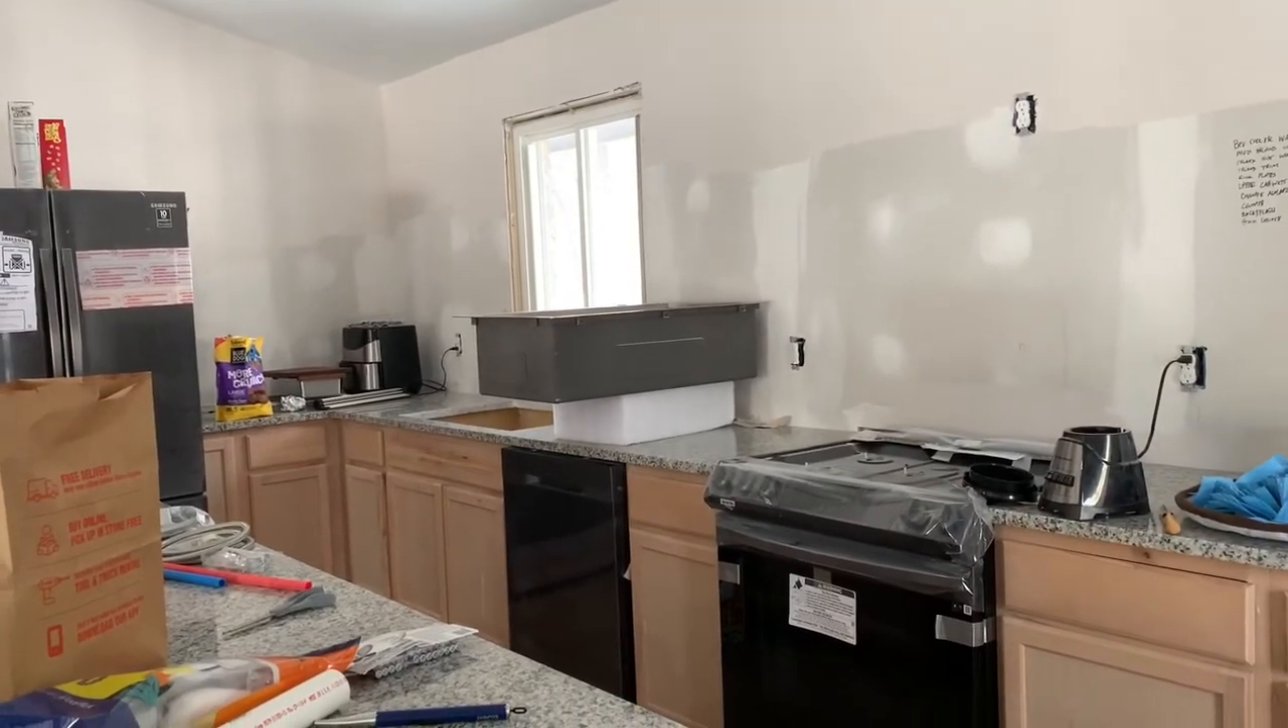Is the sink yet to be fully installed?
Yes.